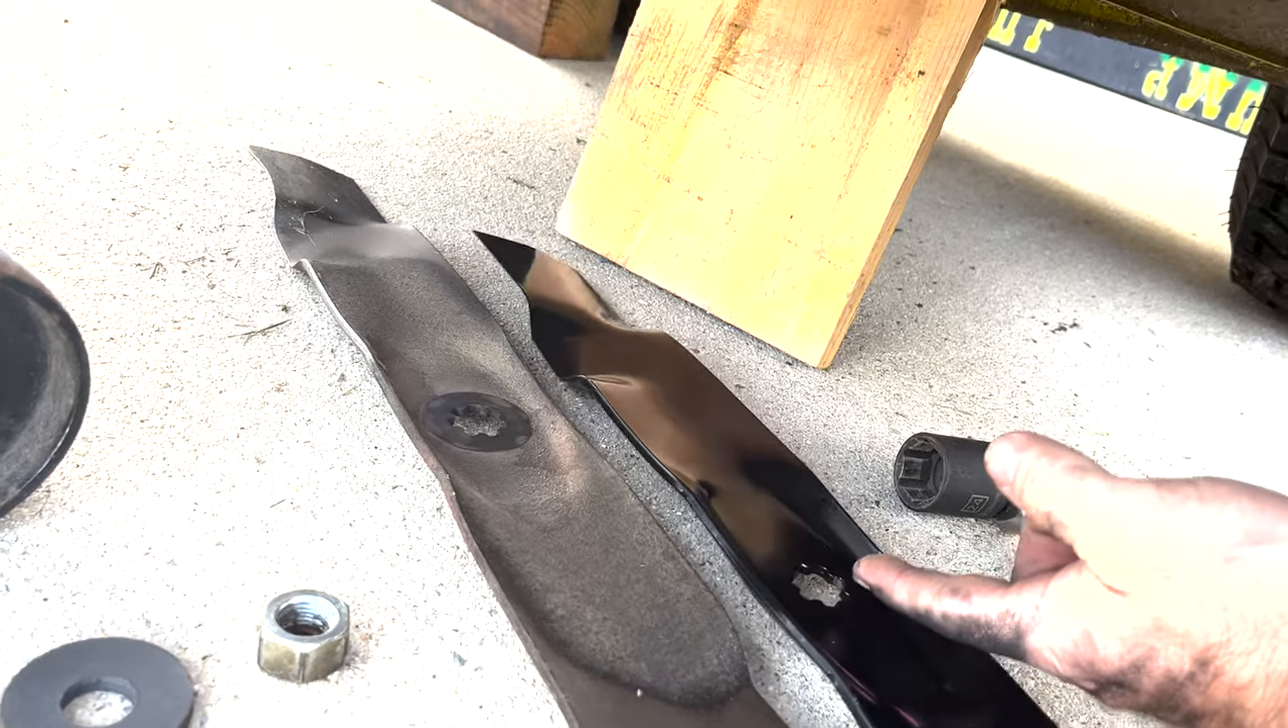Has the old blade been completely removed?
Yes.